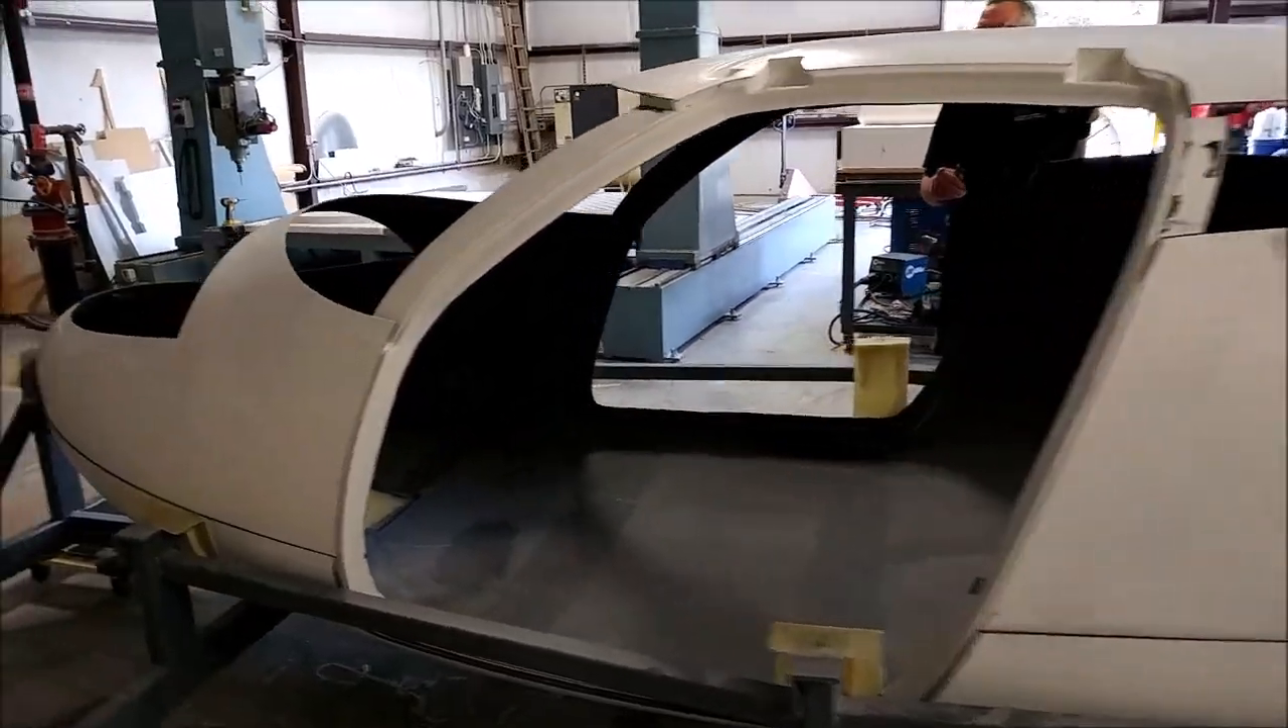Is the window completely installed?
No.